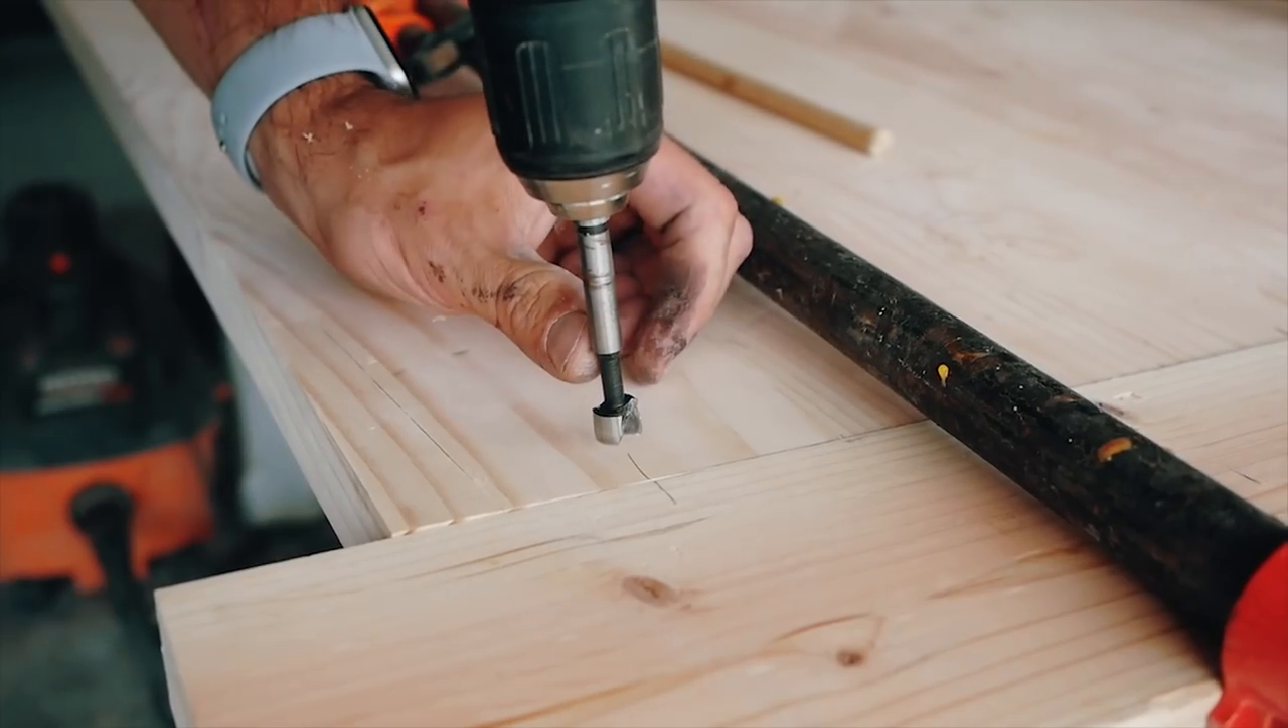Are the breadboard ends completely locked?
No.